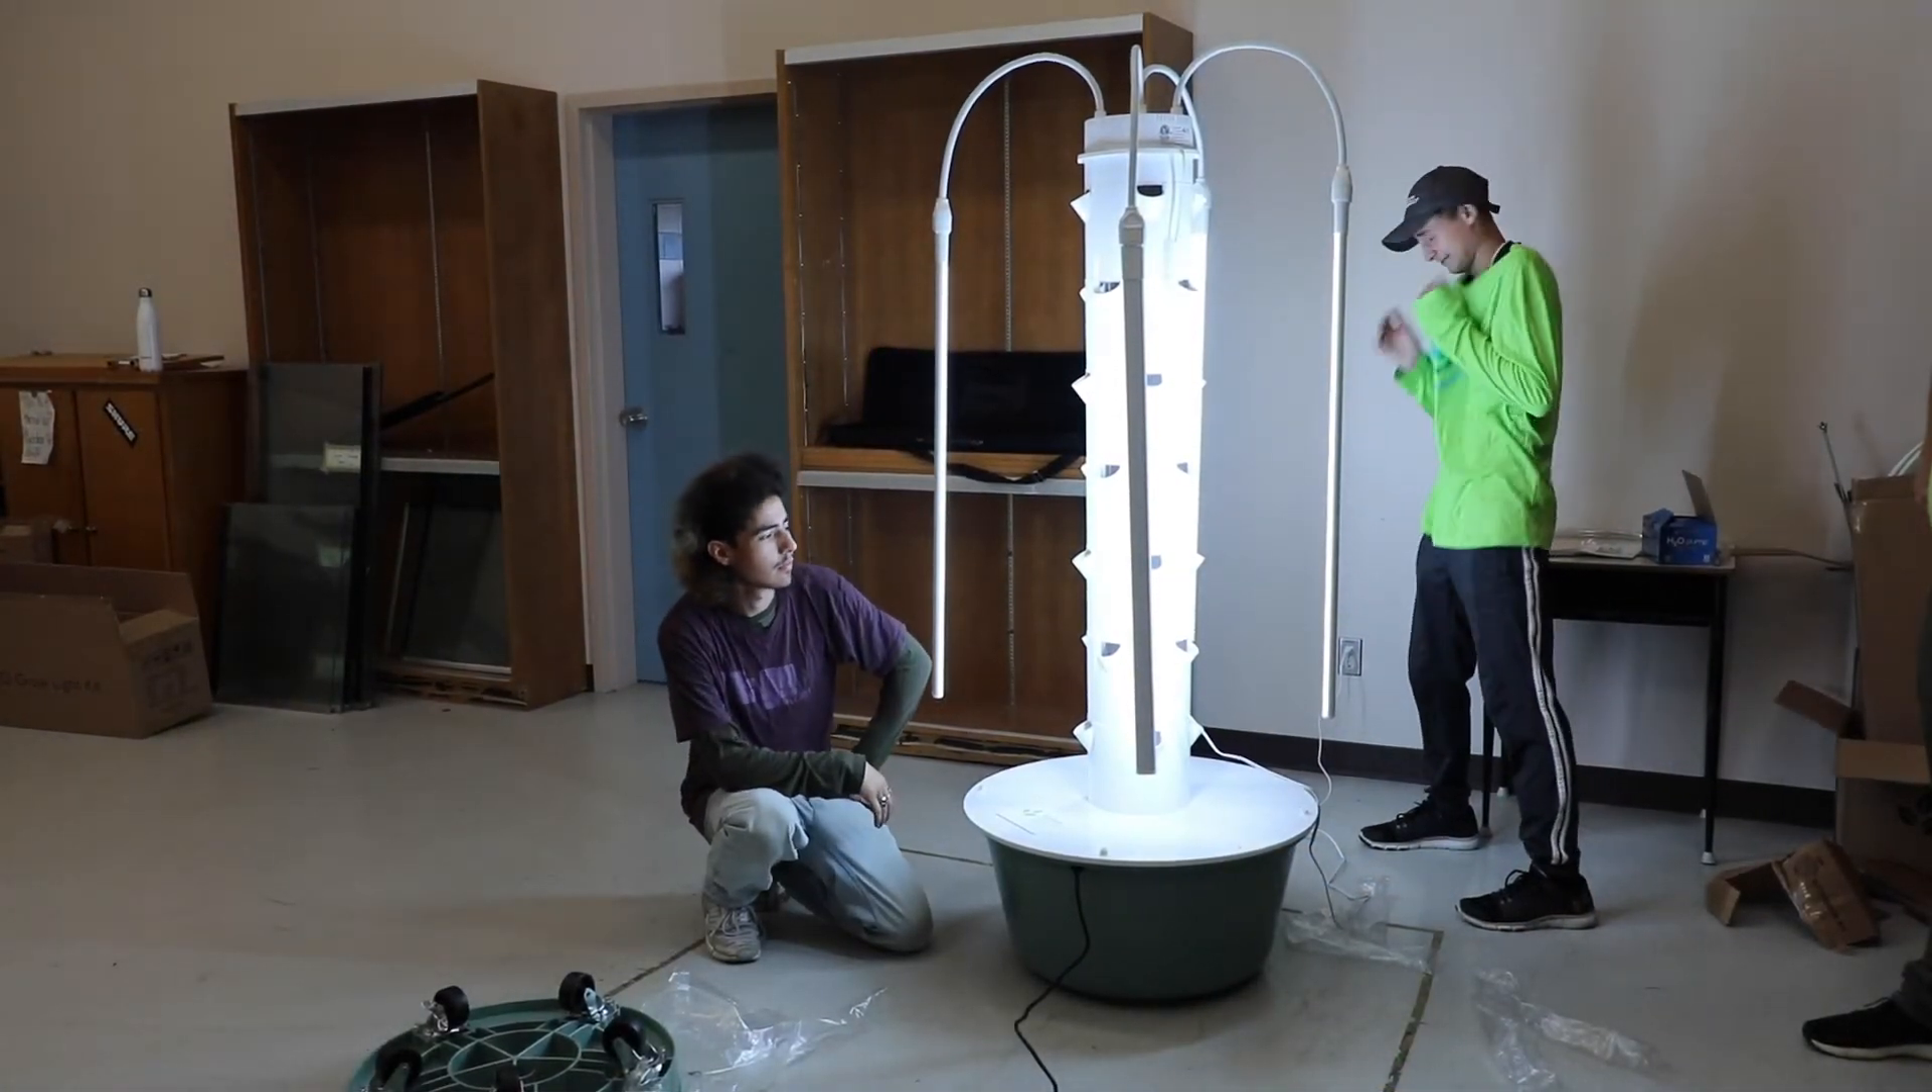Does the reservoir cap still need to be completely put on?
No.